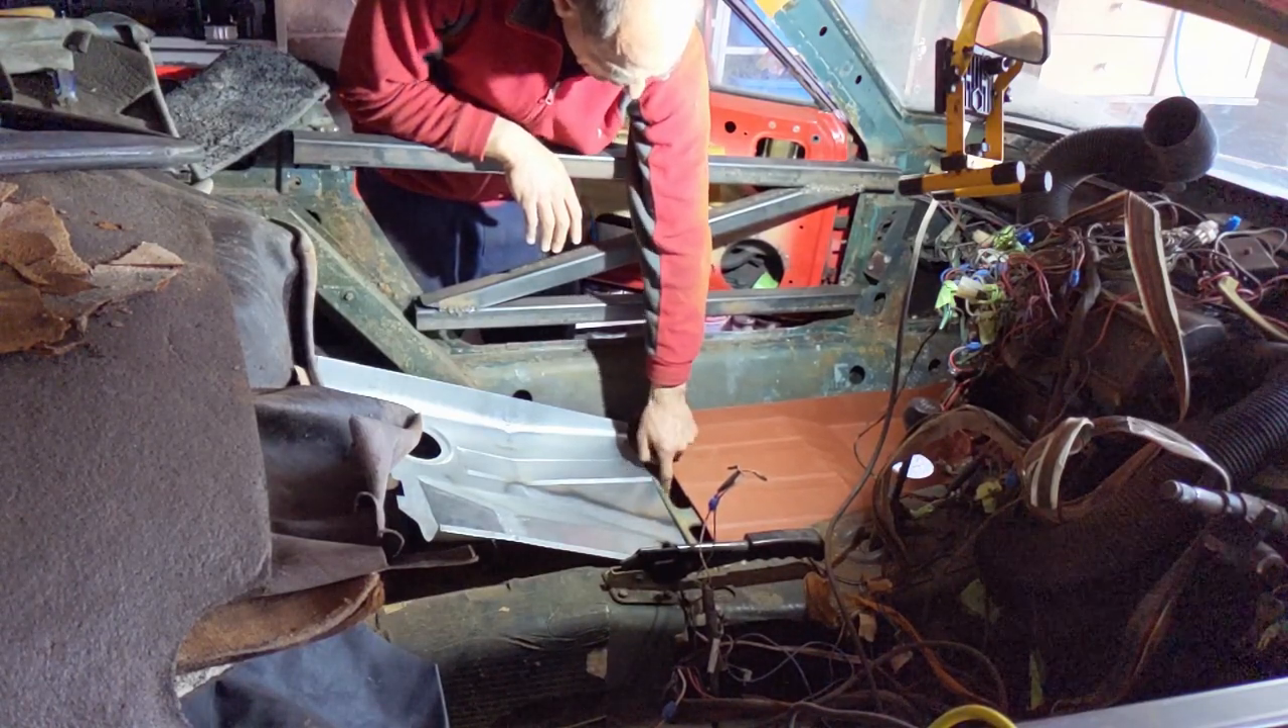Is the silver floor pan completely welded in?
No.